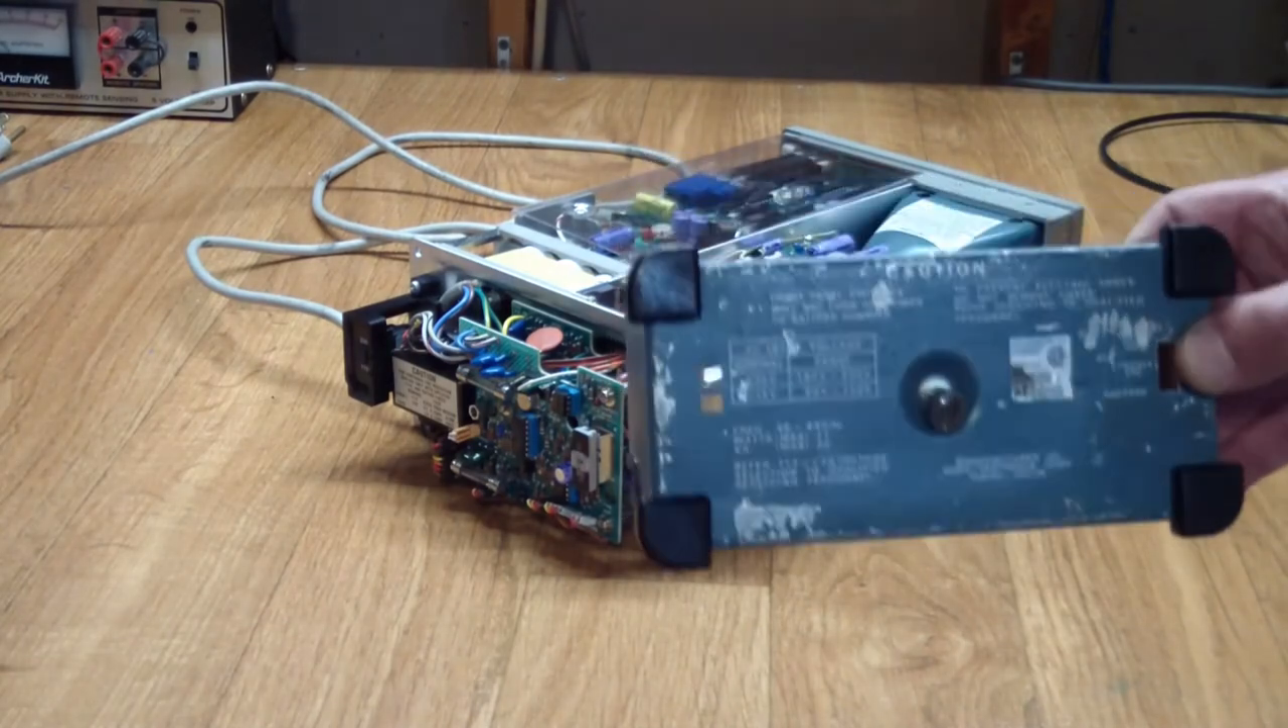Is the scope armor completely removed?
Yes.